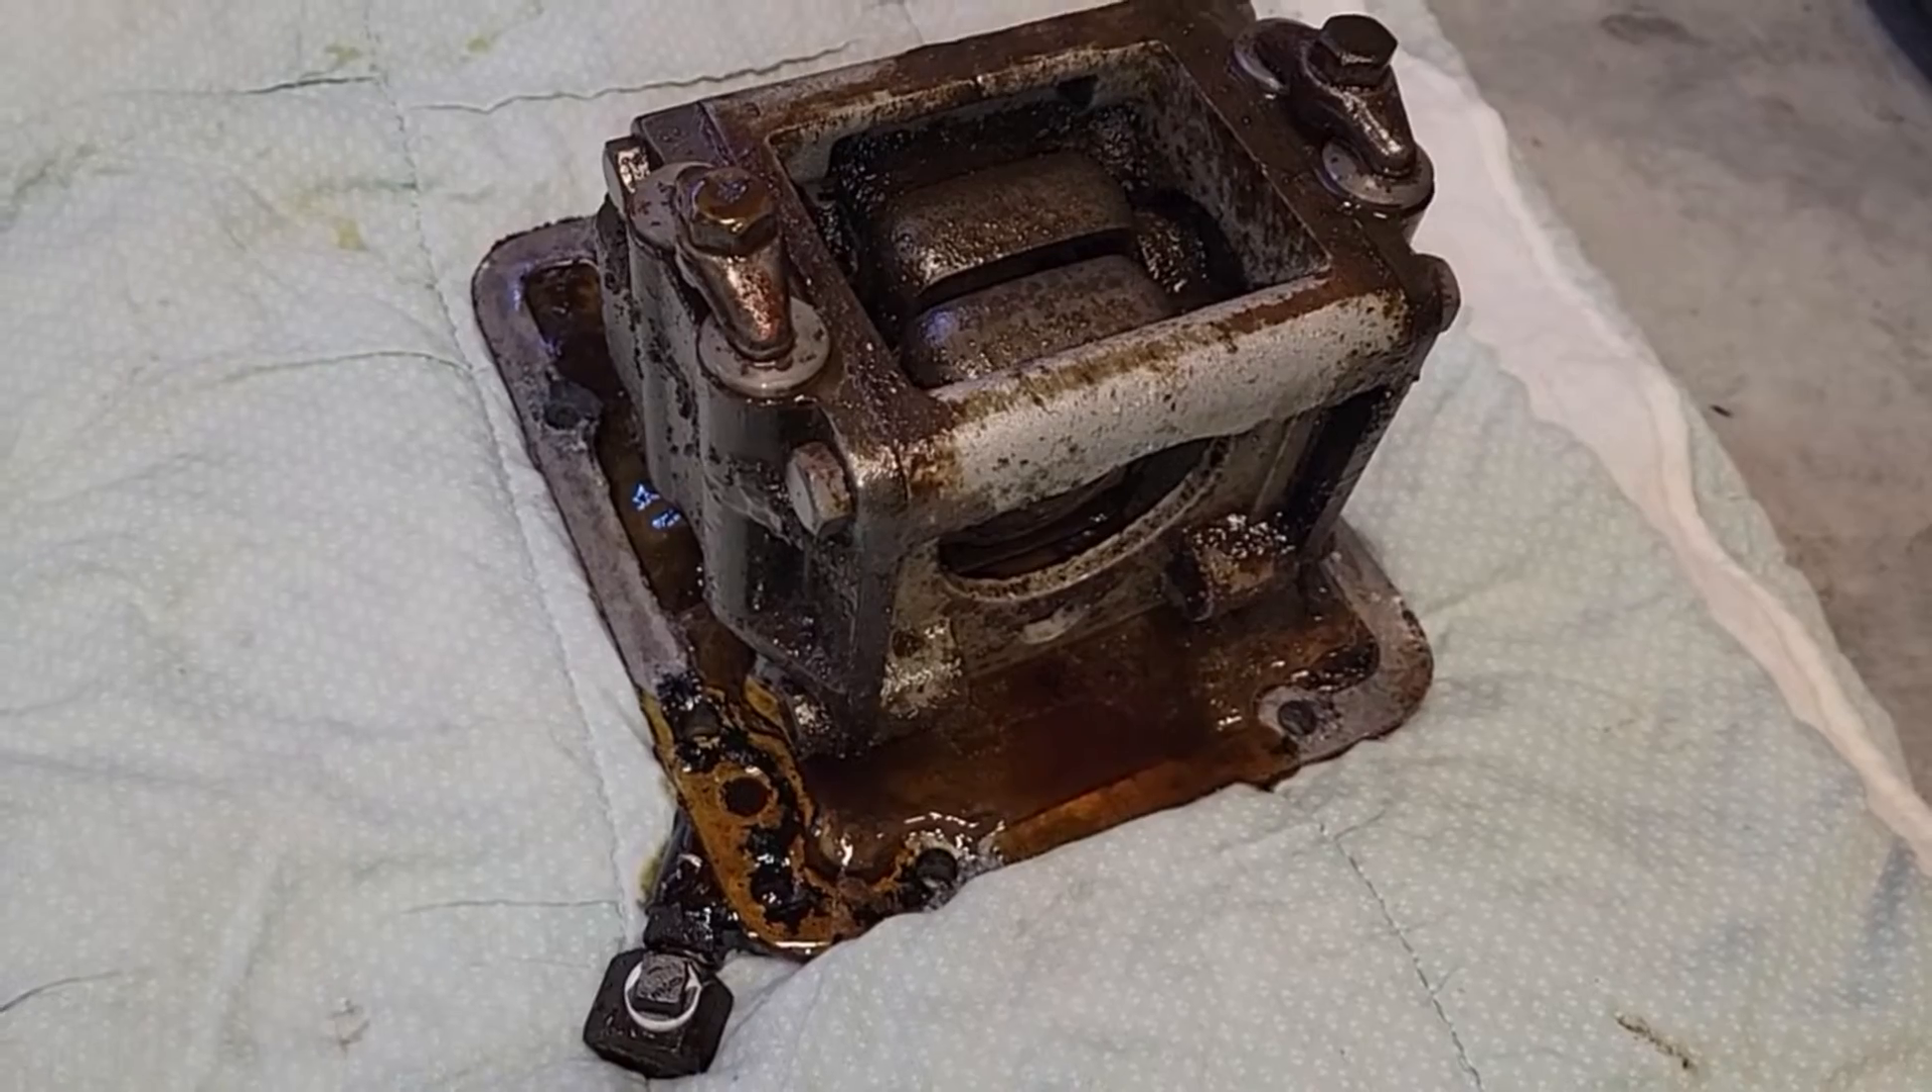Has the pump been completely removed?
Yes.